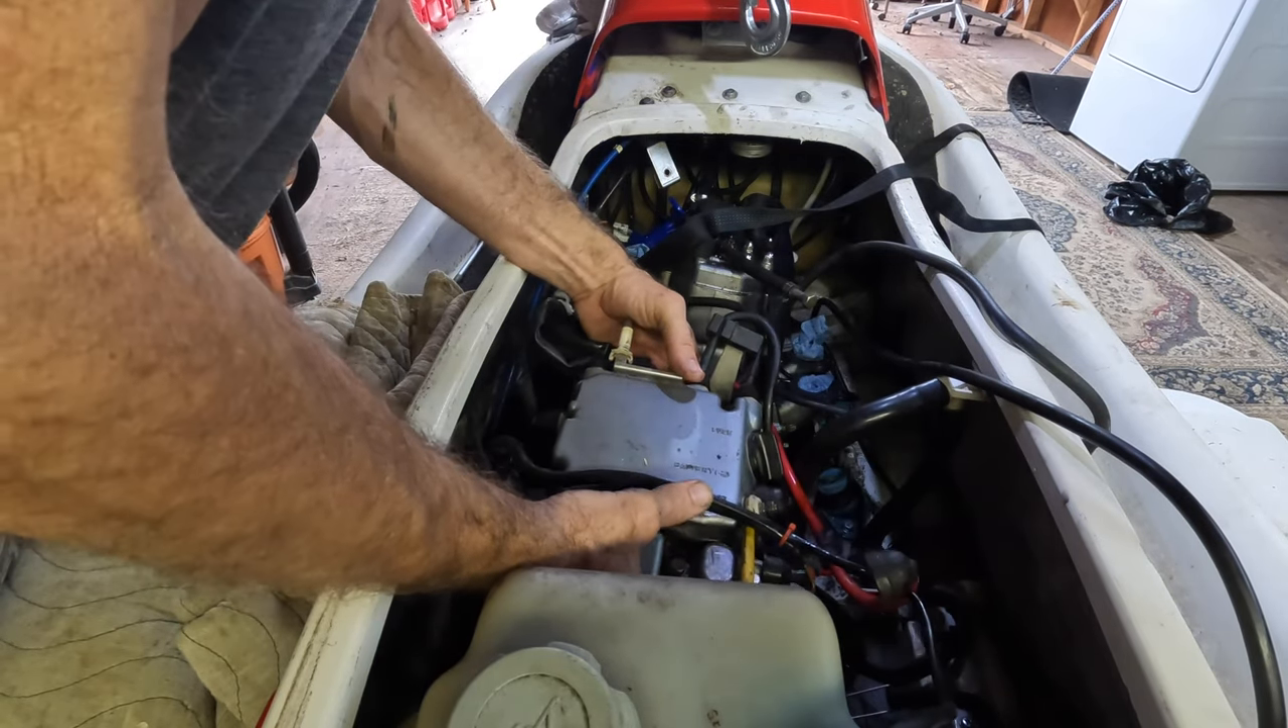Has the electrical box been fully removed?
No.